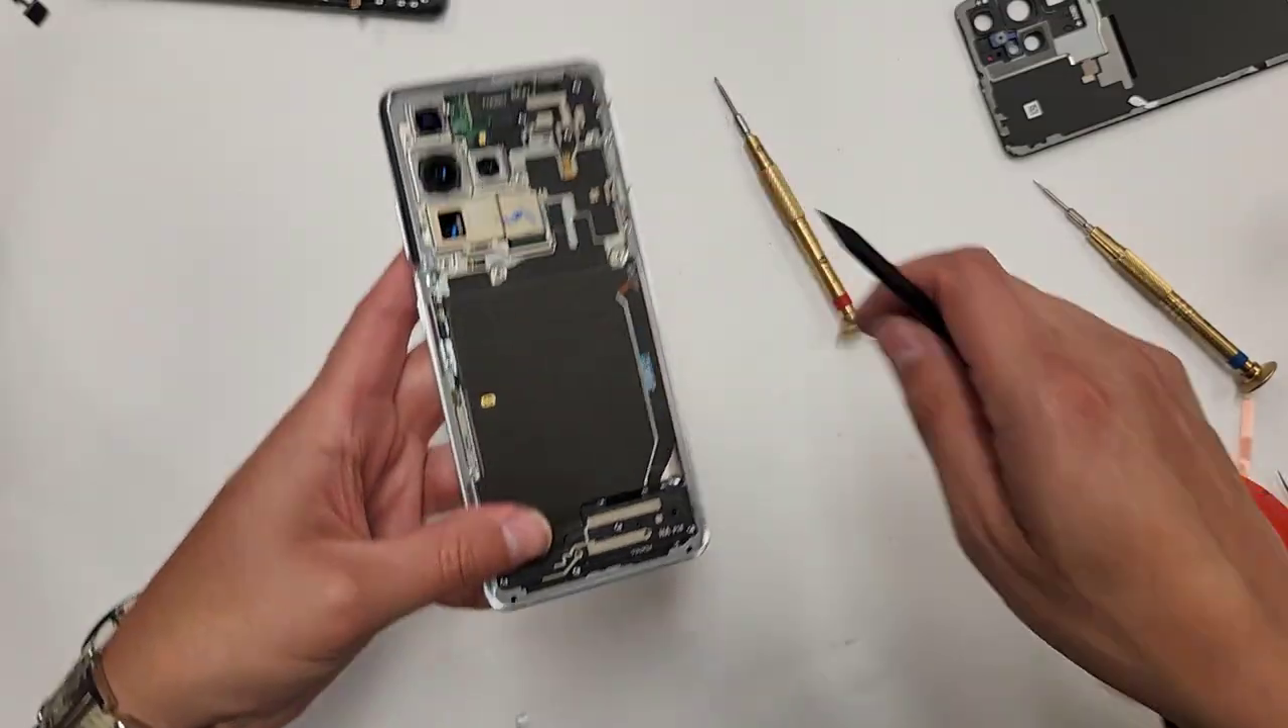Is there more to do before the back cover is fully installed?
Yes.